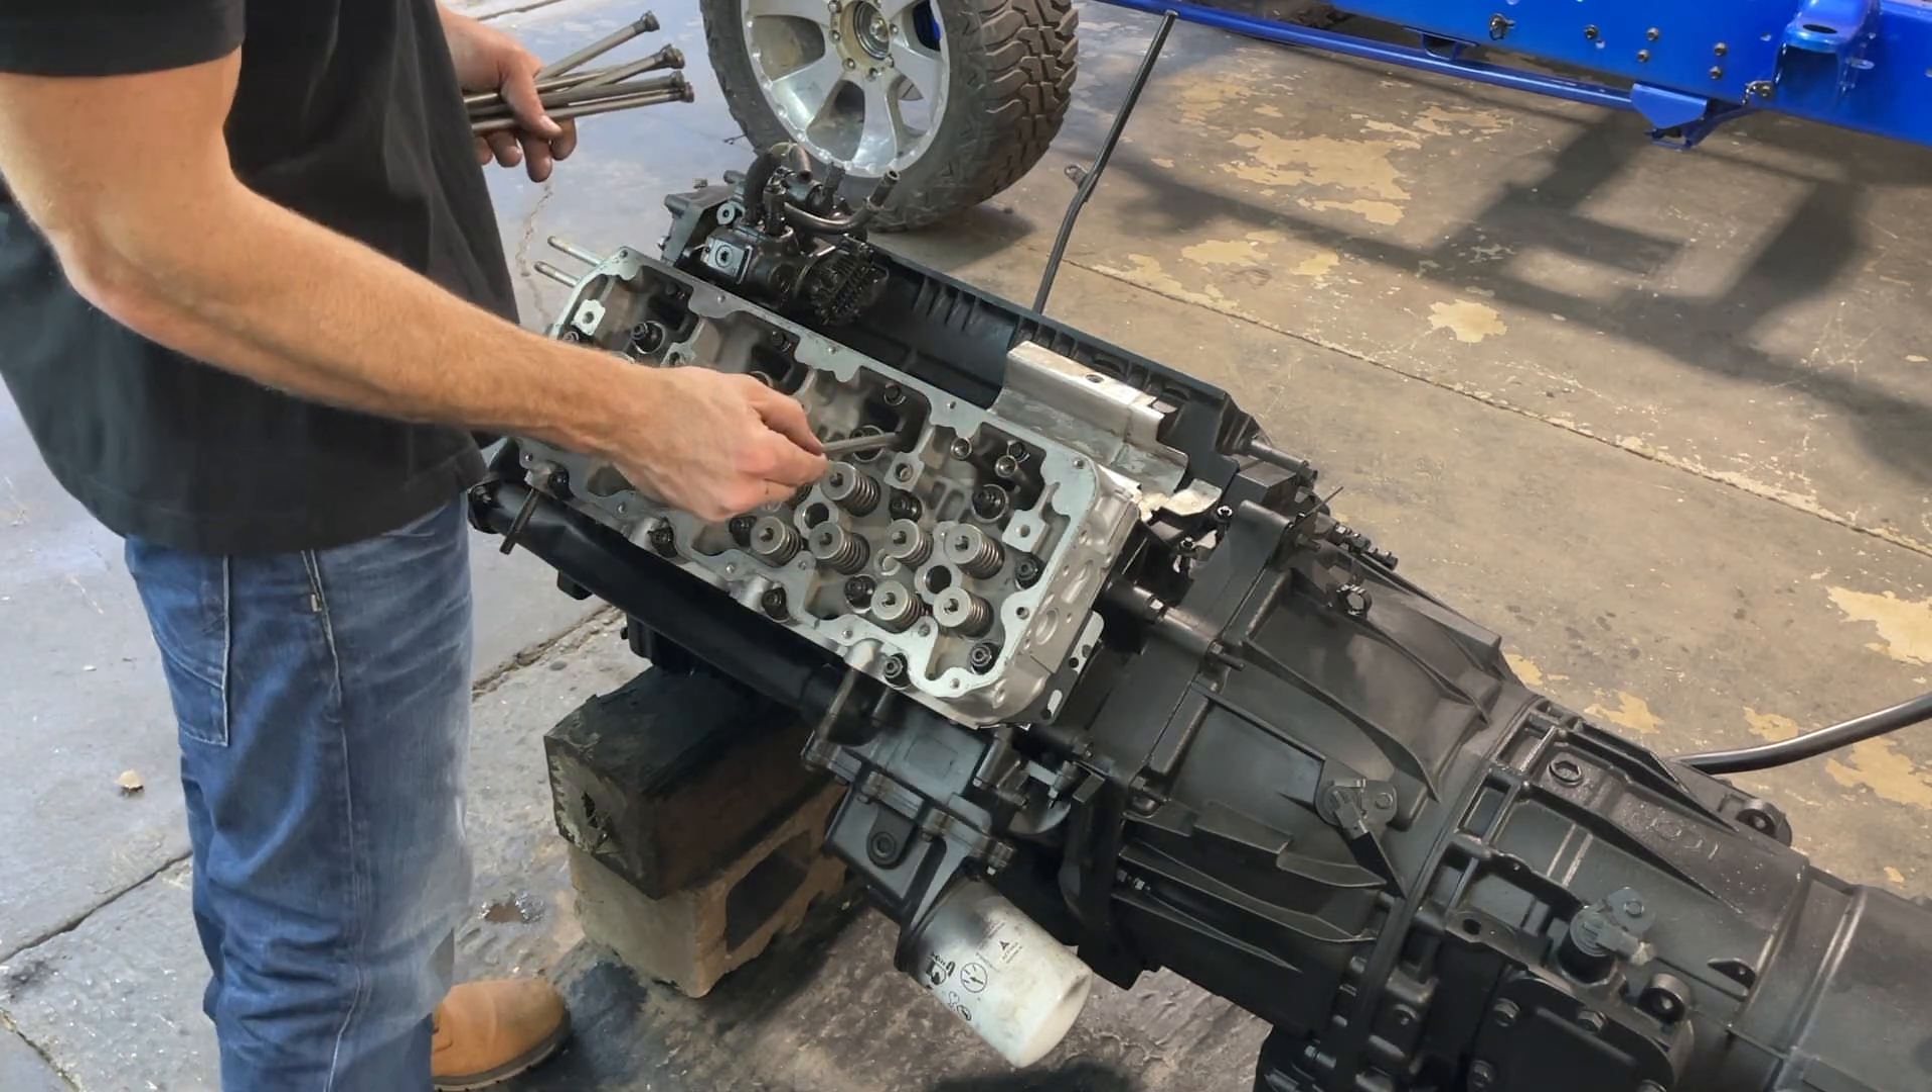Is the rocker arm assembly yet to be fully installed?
Yes.